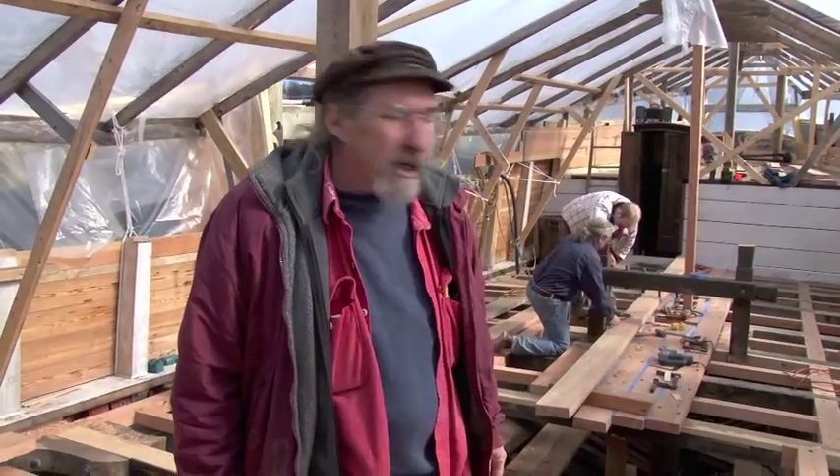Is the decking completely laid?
No.